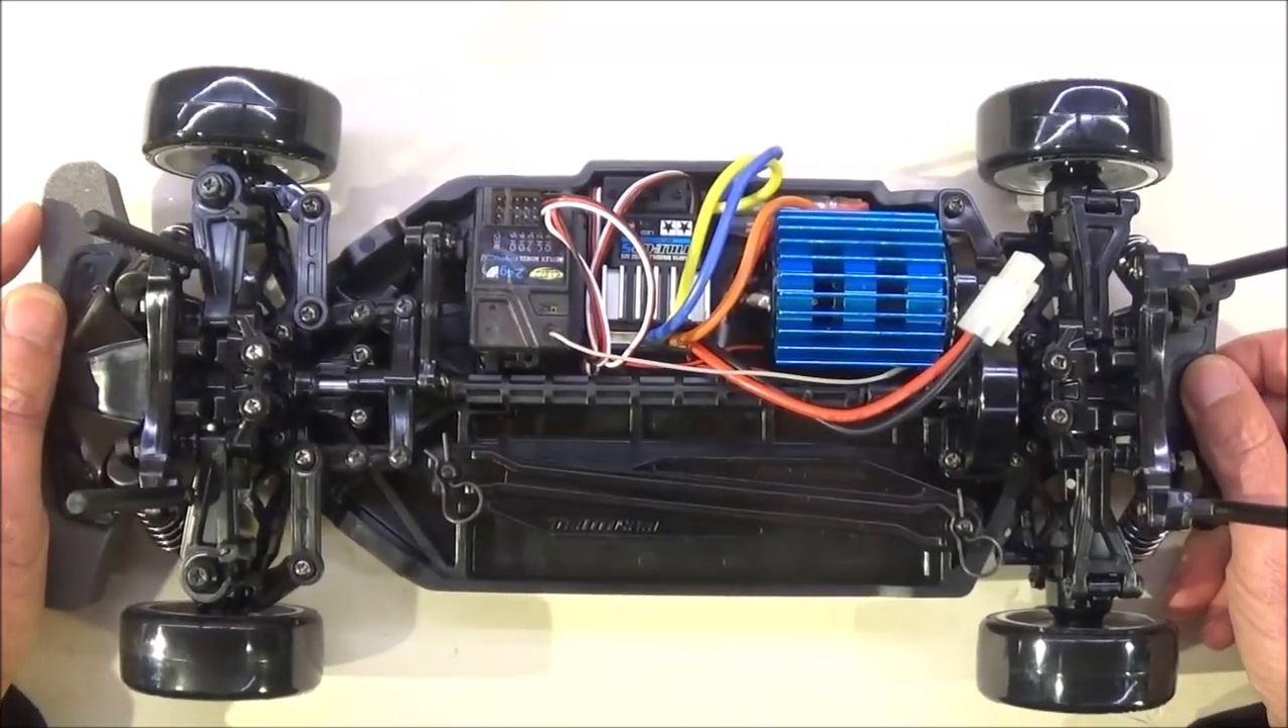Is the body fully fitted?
No.